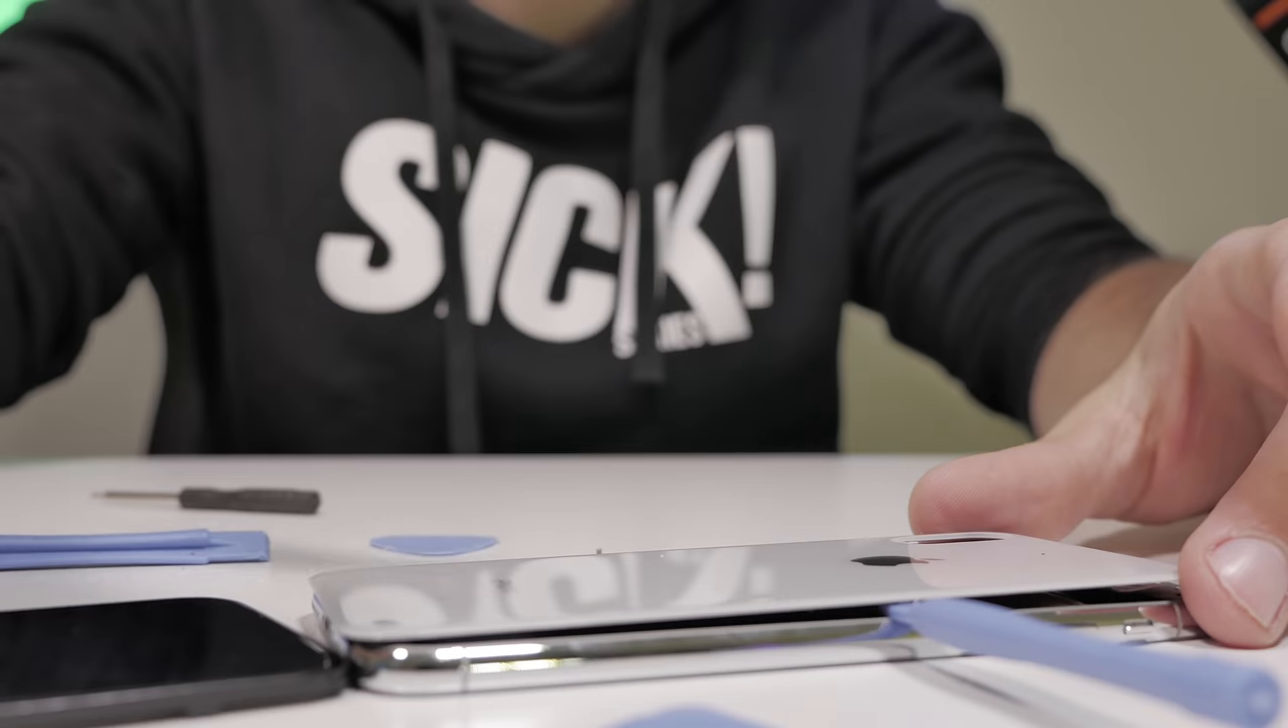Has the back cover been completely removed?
No.